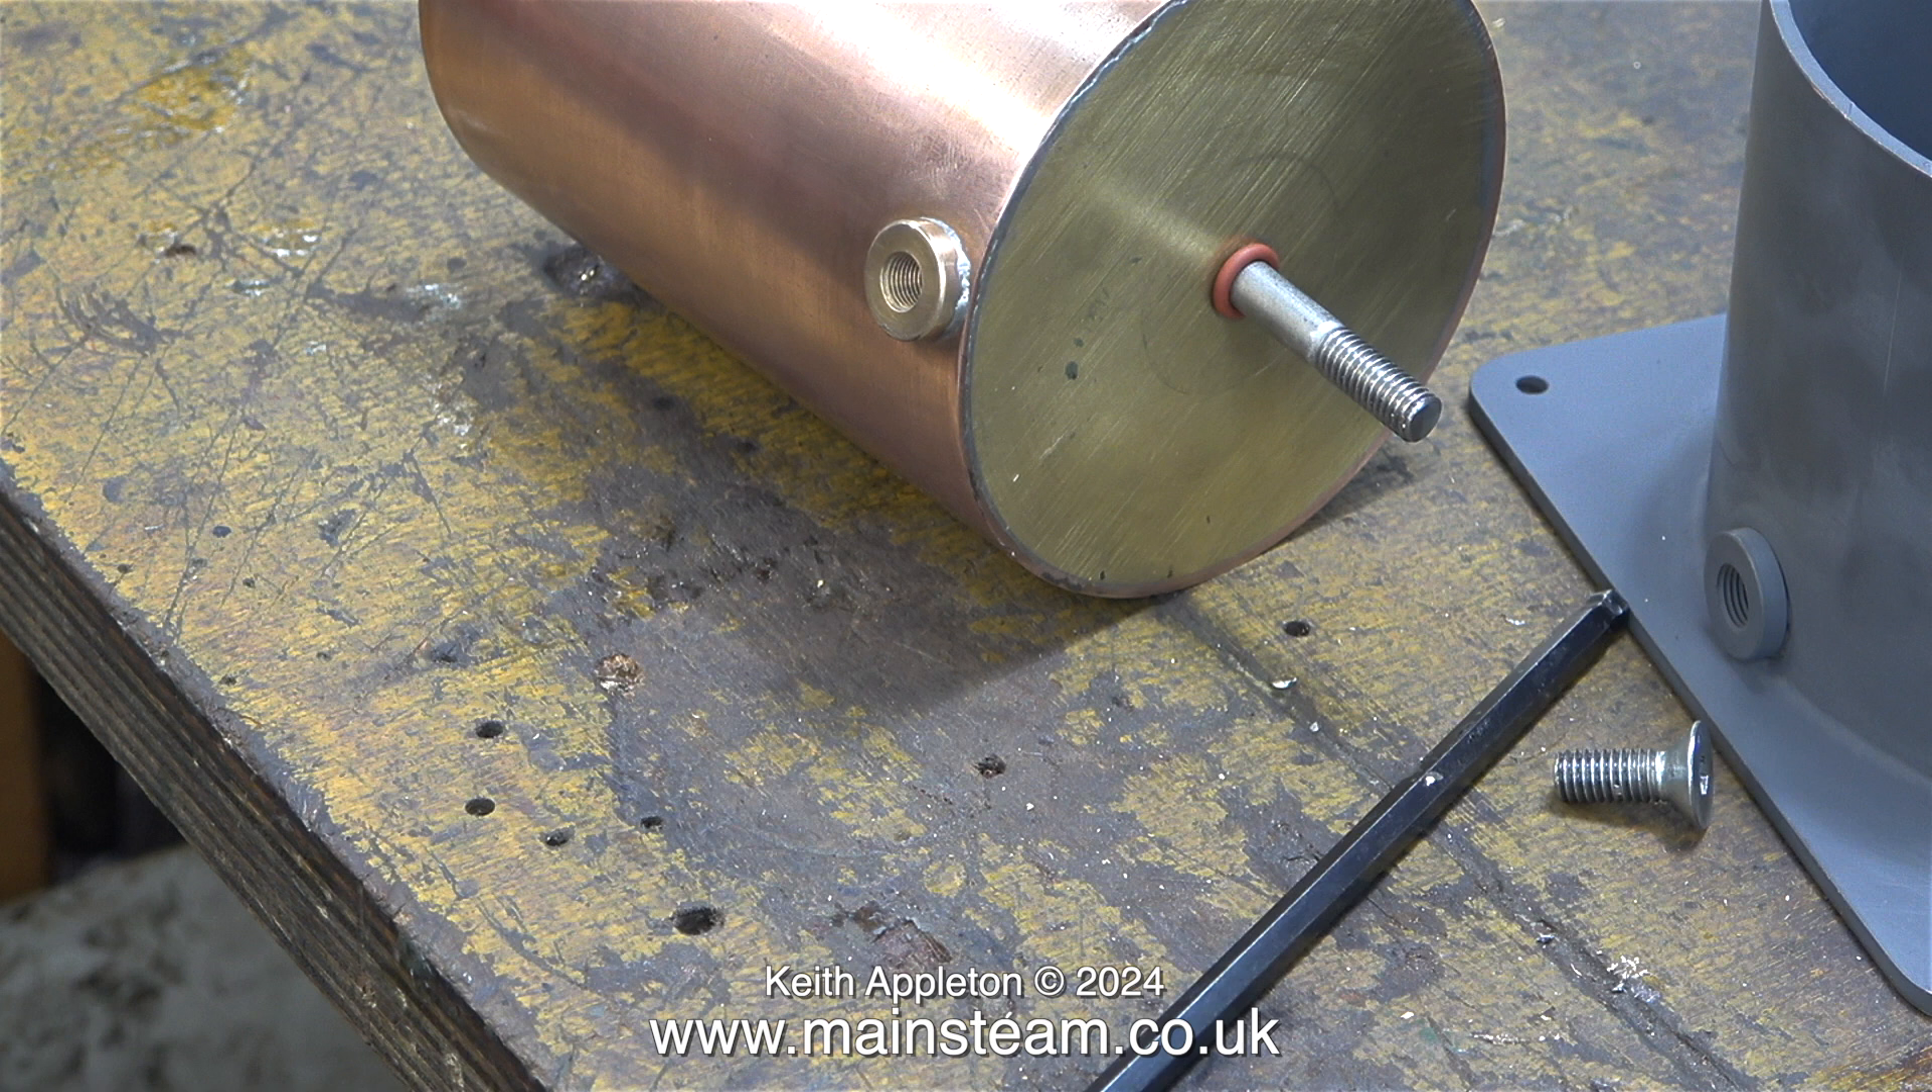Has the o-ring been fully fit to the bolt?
Yes.